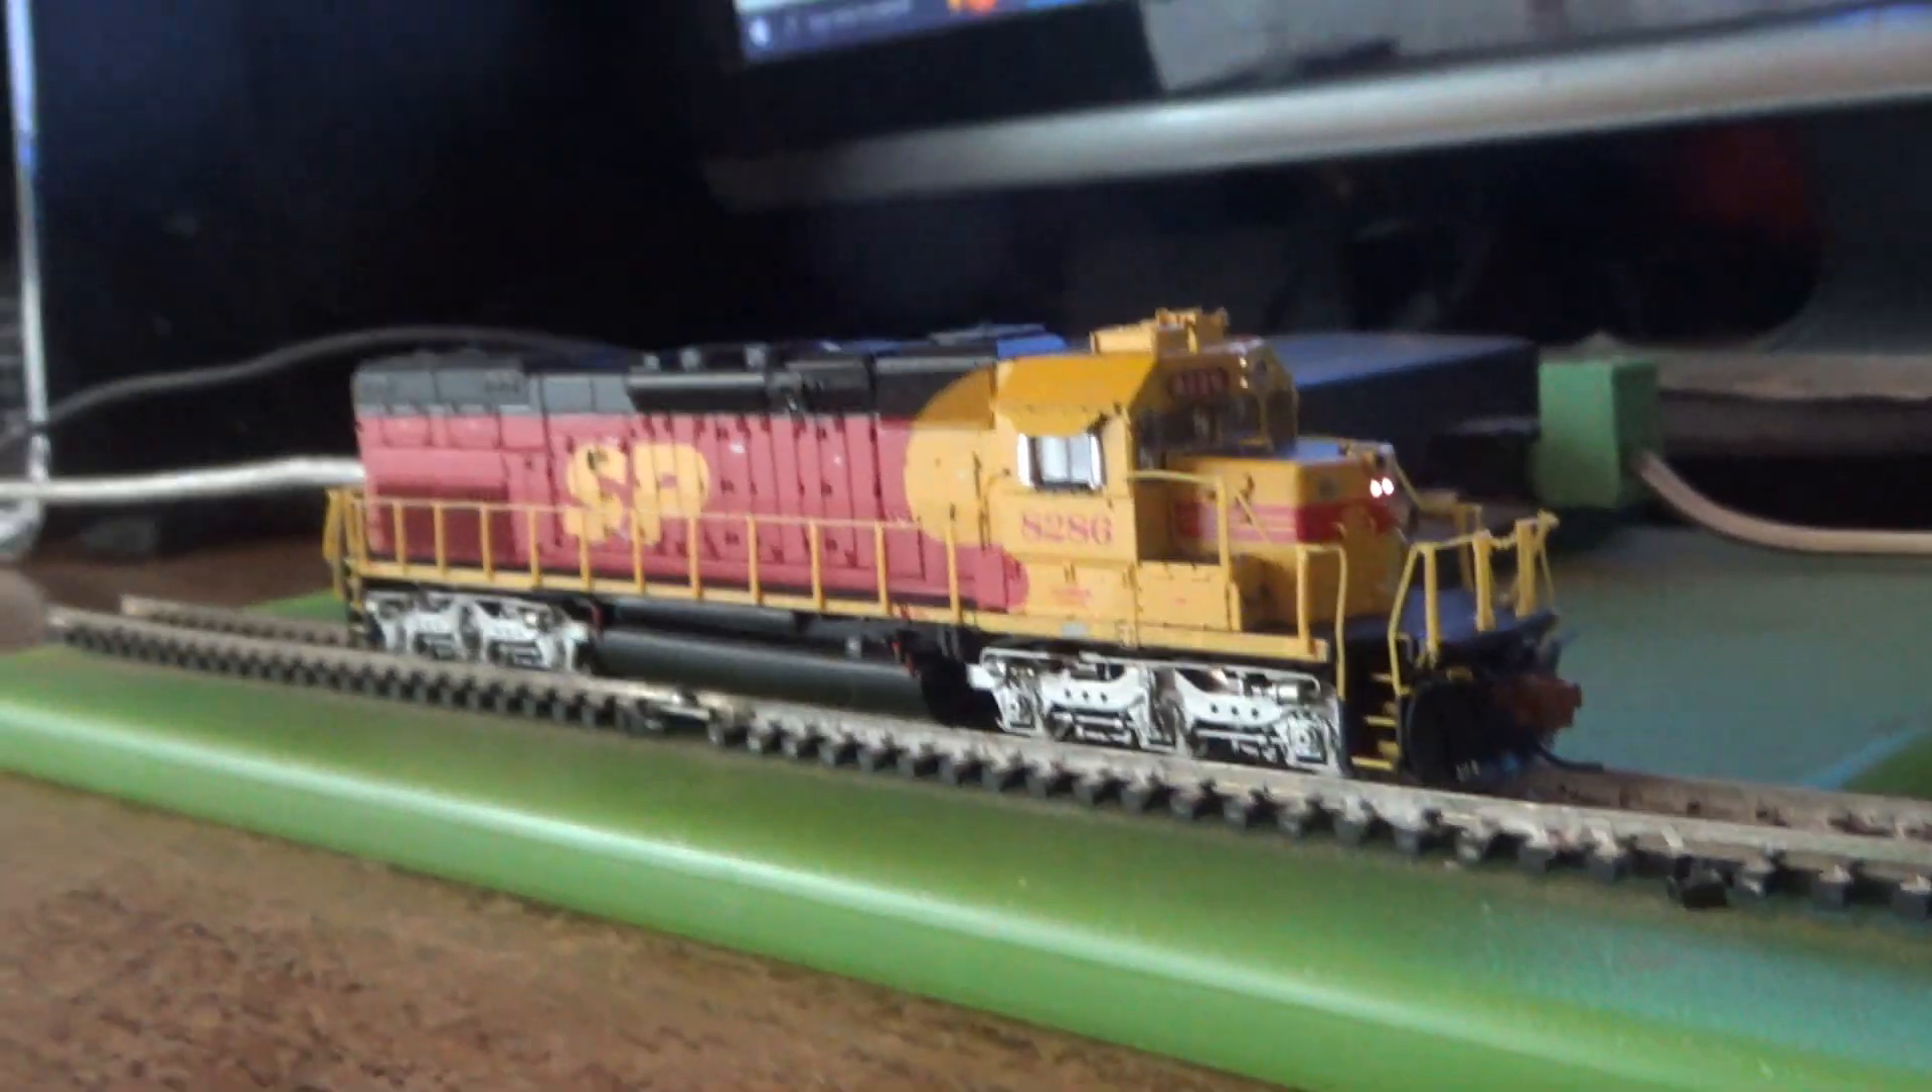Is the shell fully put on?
Yes.